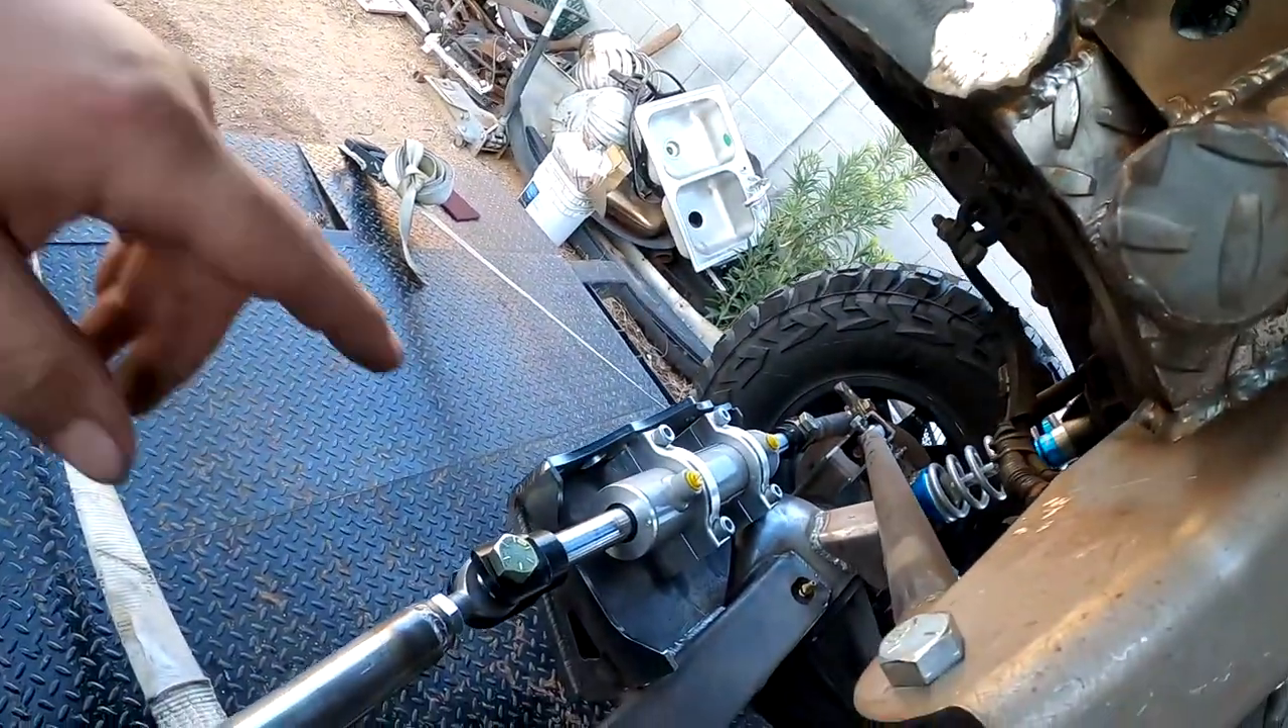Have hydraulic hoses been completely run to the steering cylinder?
No.